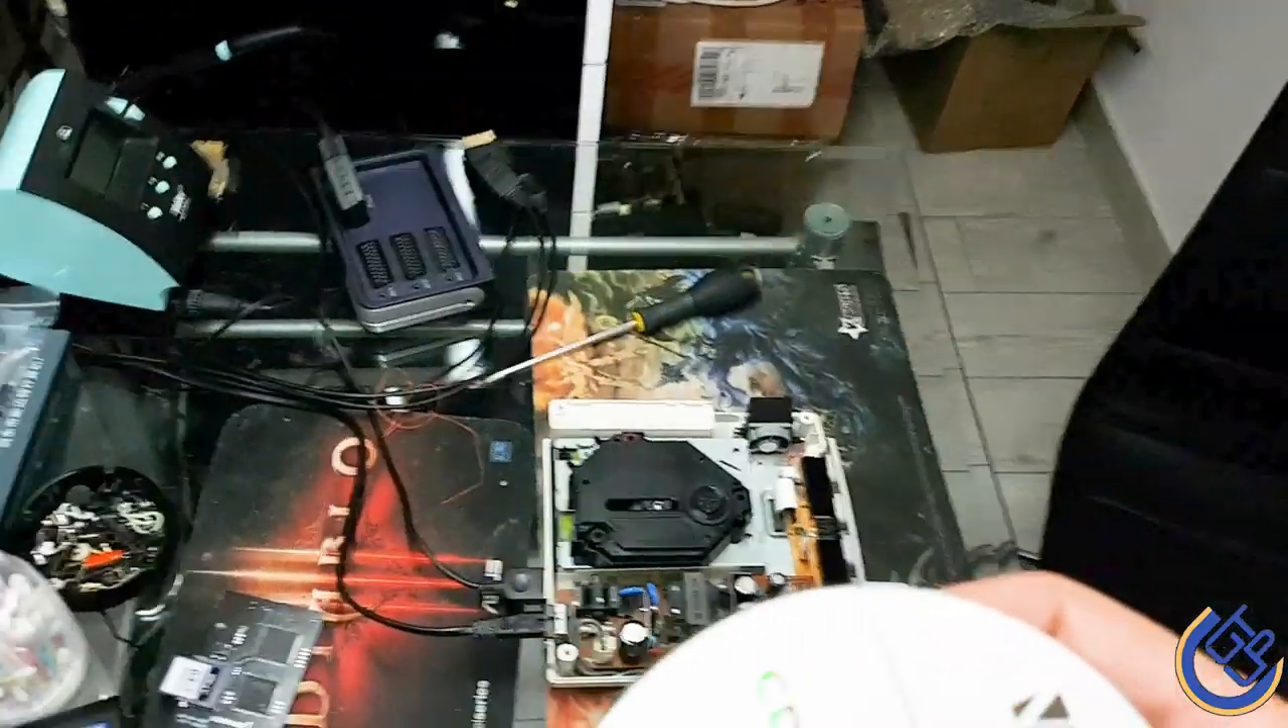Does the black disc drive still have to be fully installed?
No.